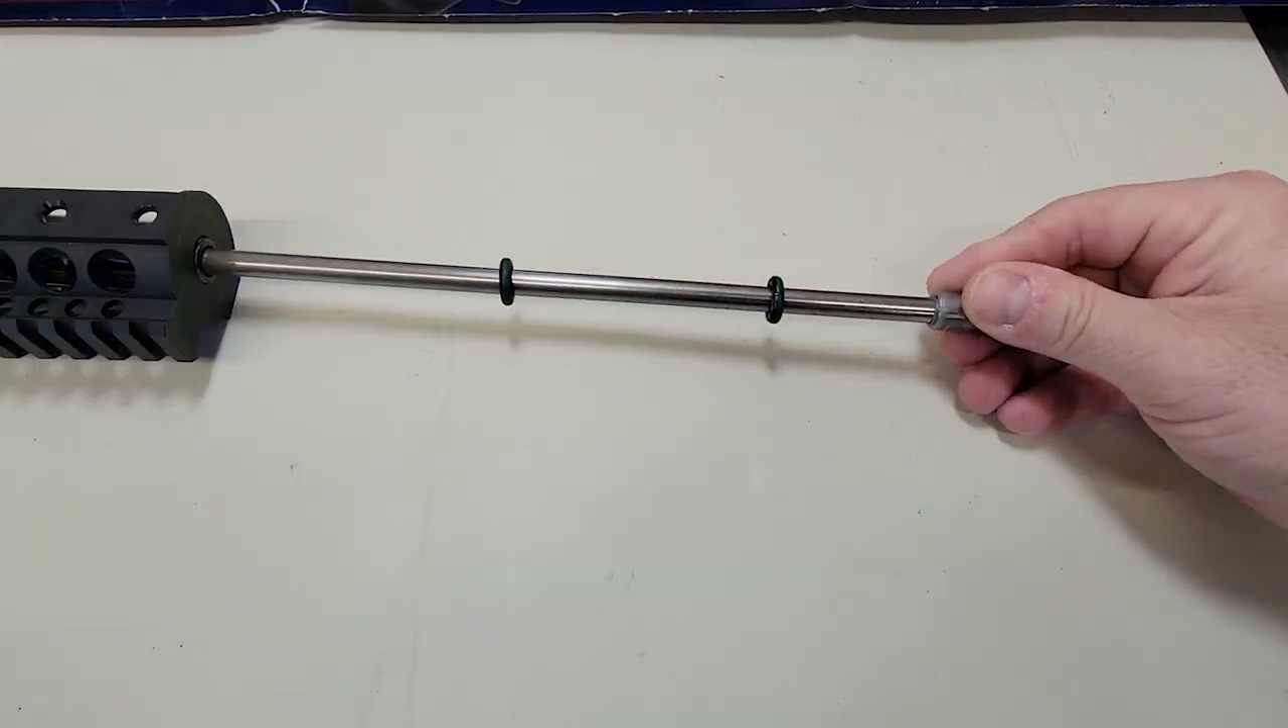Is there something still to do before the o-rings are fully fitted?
No.